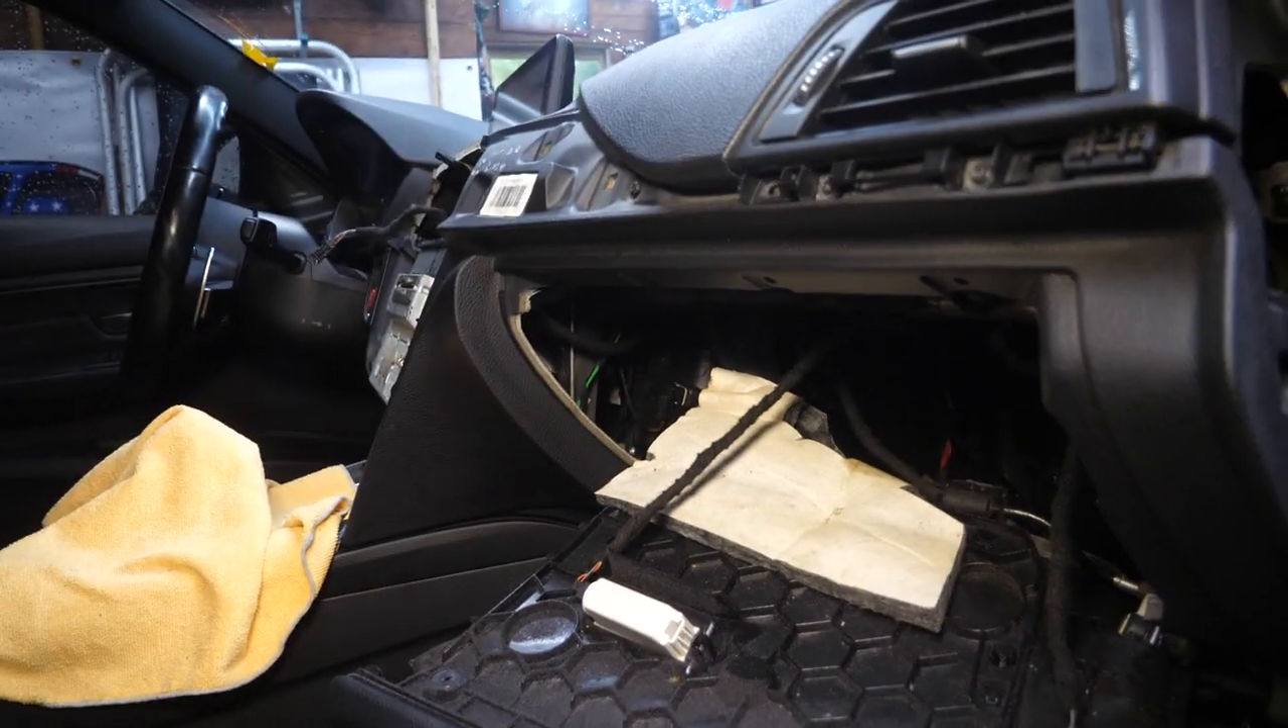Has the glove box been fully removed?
Yes.